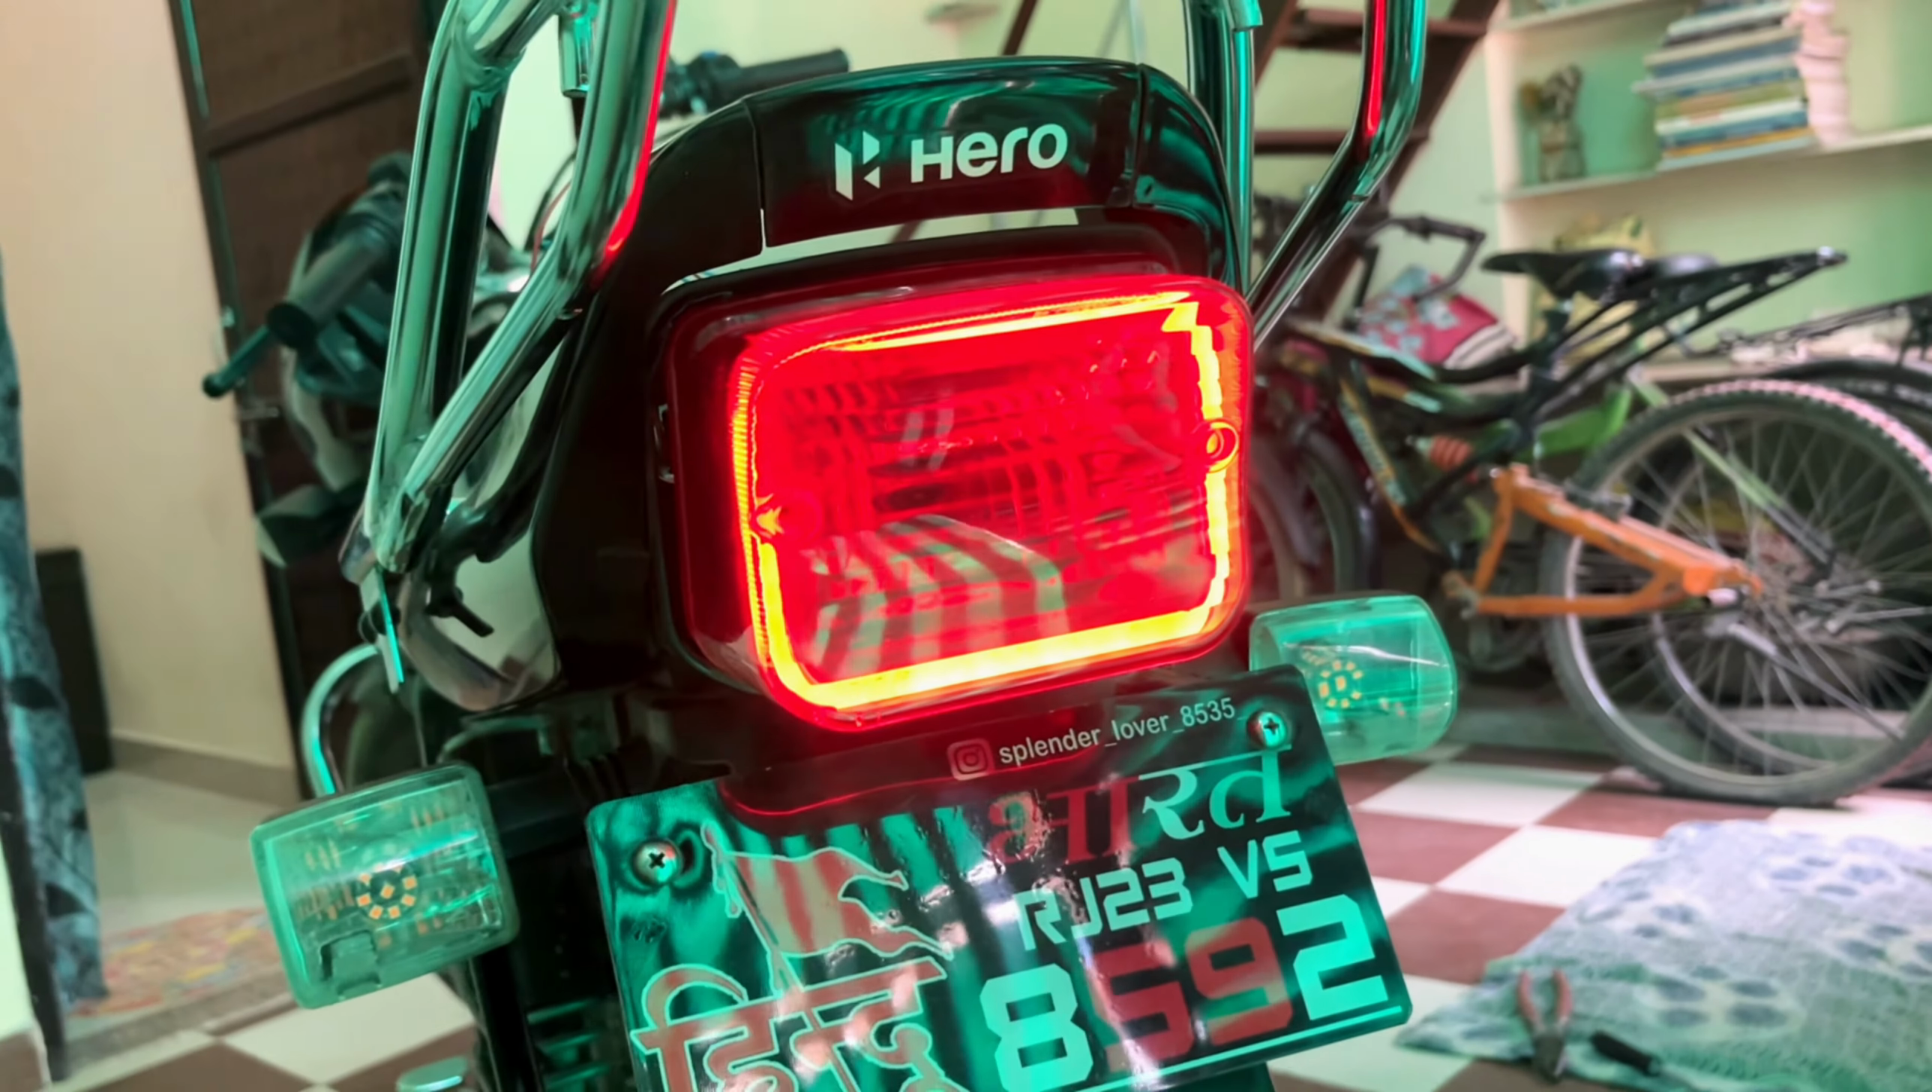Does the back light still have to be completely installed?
No.